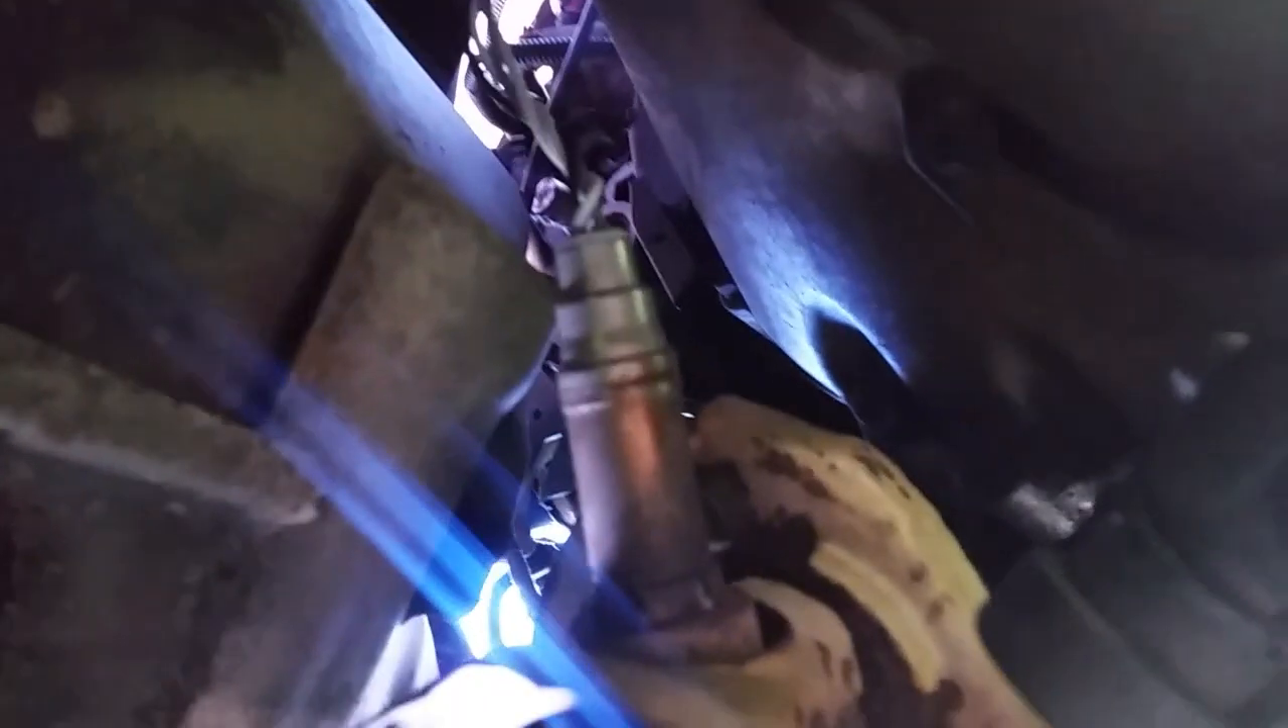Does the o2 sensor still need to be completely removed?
Yes.